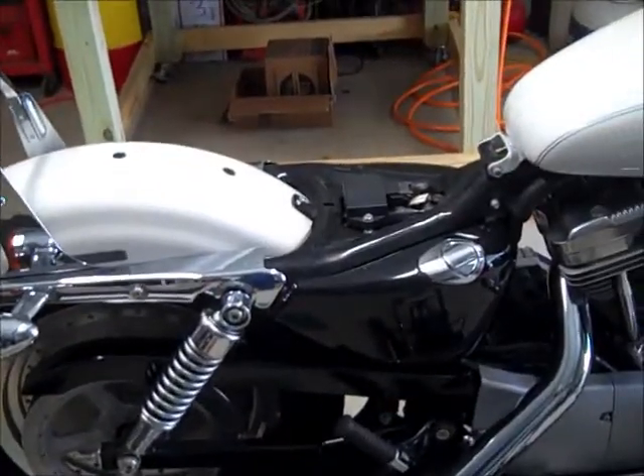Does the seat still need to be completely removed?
No.